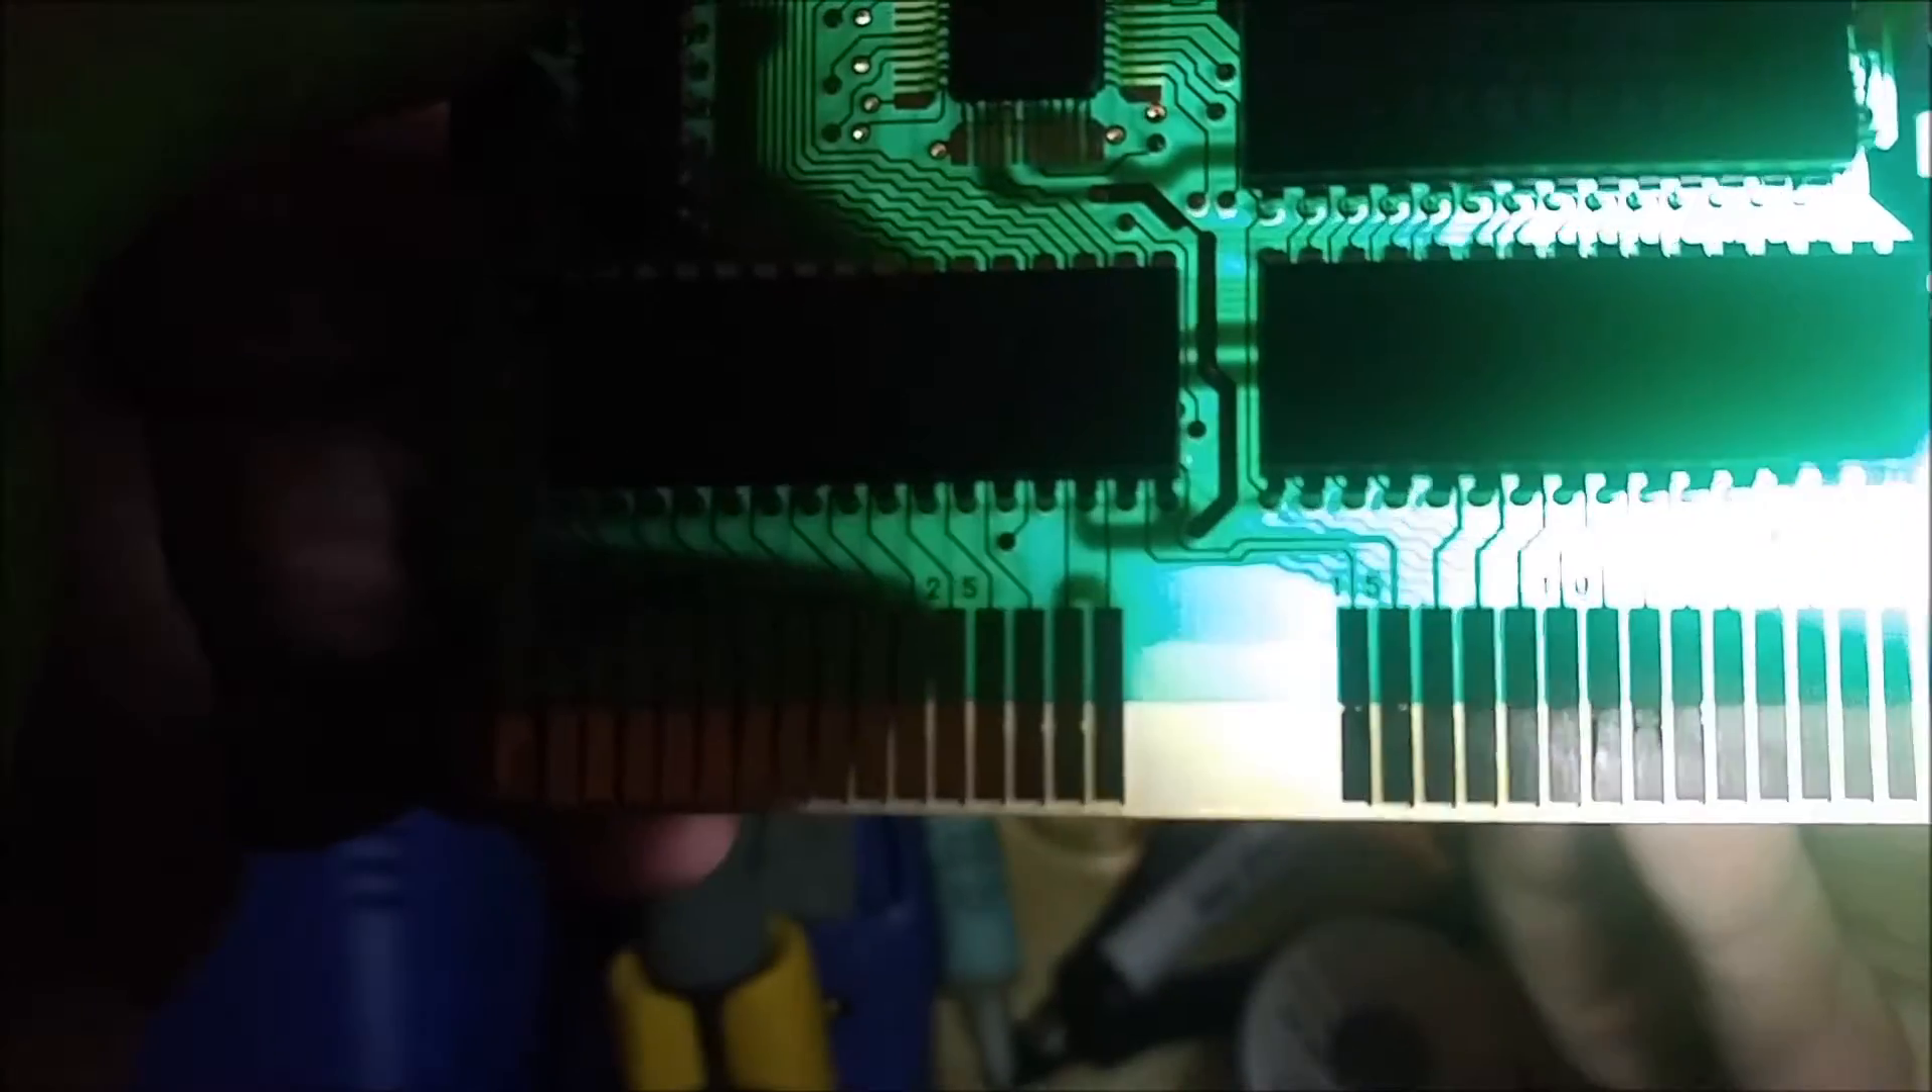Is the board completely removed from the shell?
Yes.